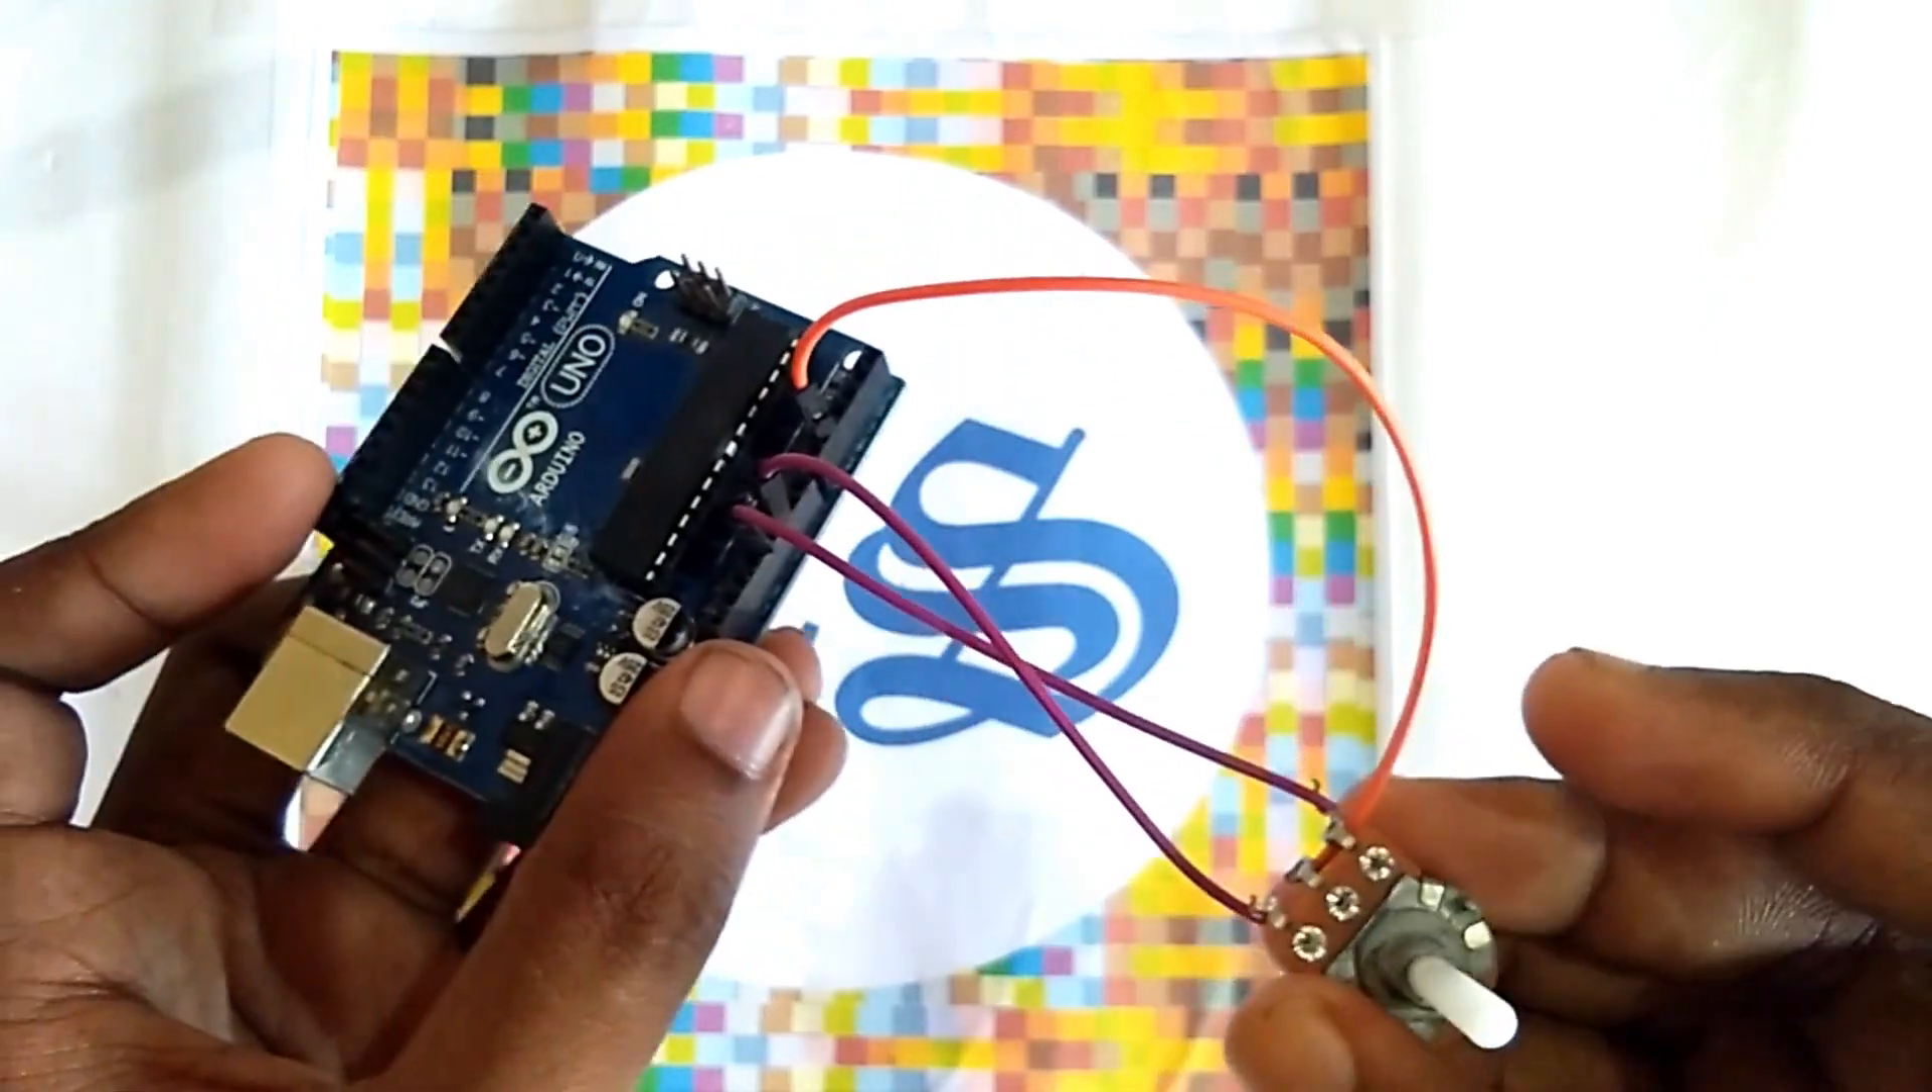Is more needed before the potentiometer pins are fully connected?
No.